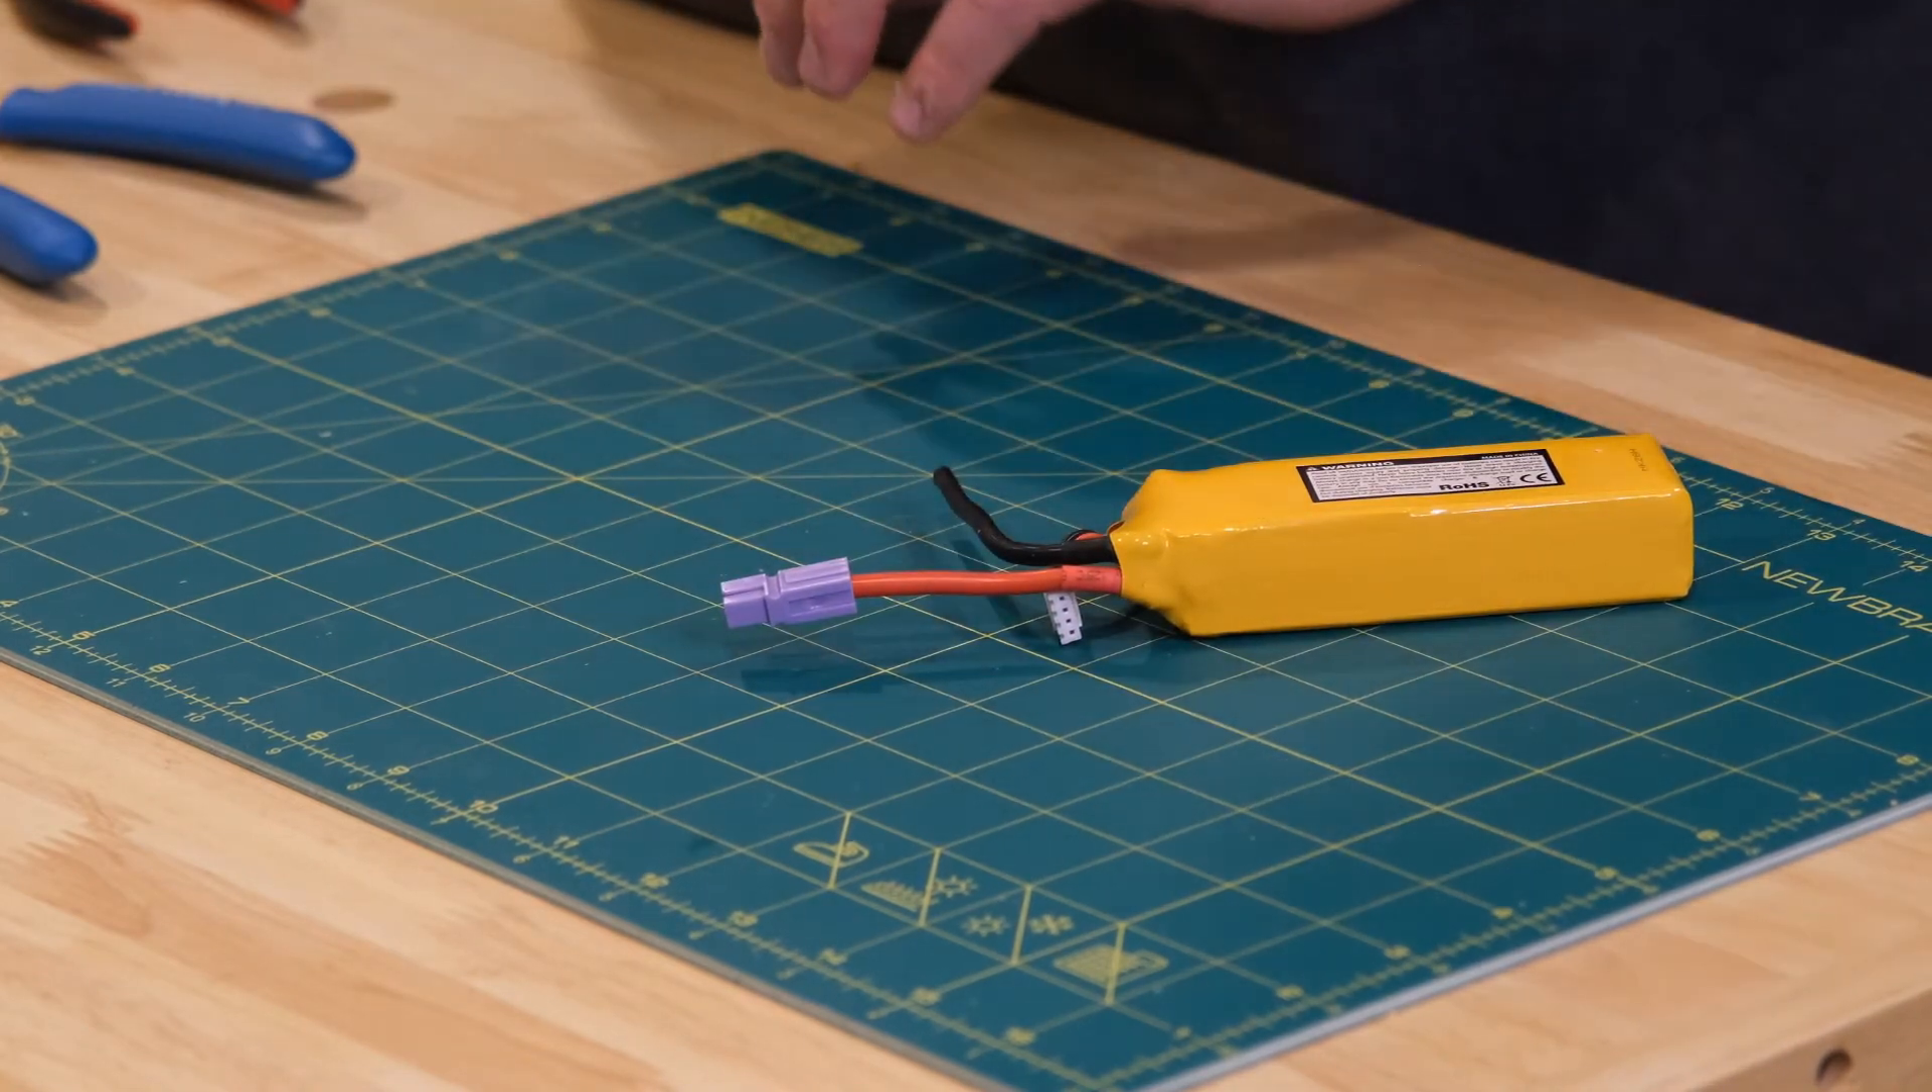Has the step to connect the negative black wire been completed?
No.